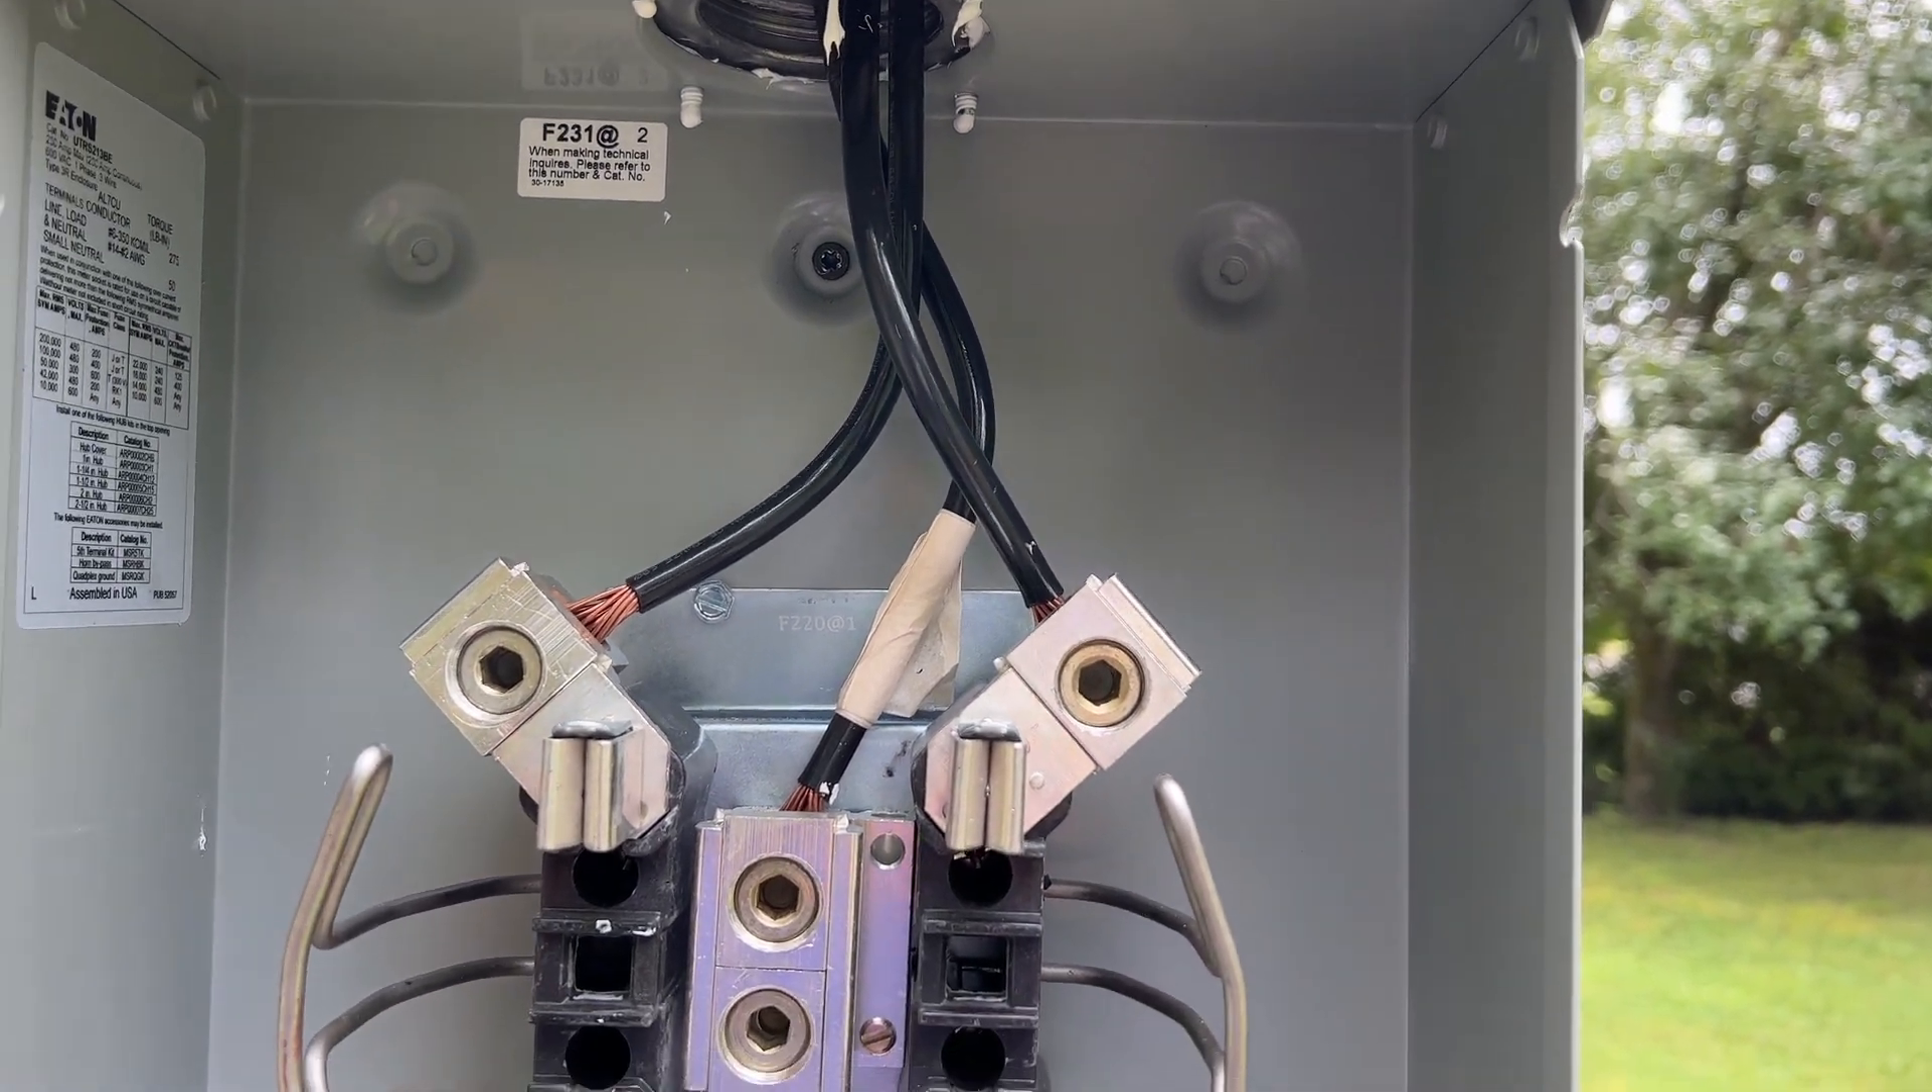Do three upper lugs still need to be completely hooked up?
No.